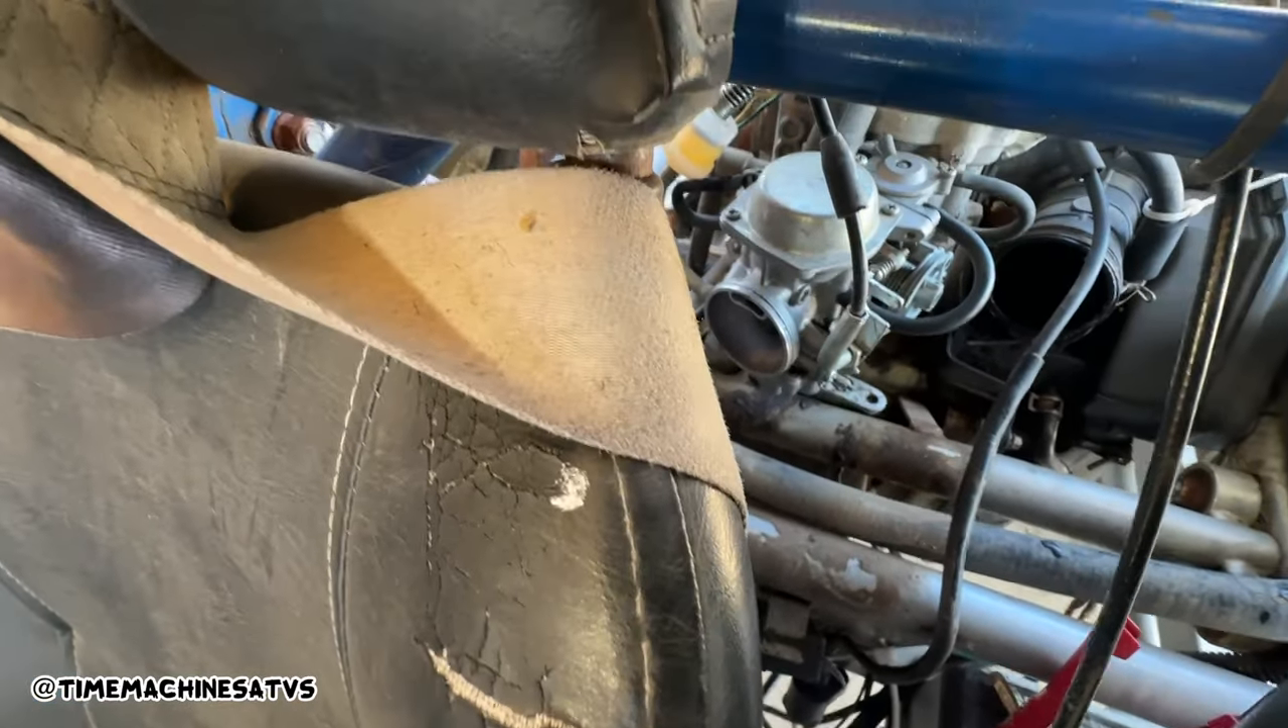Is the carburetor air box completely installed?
No.